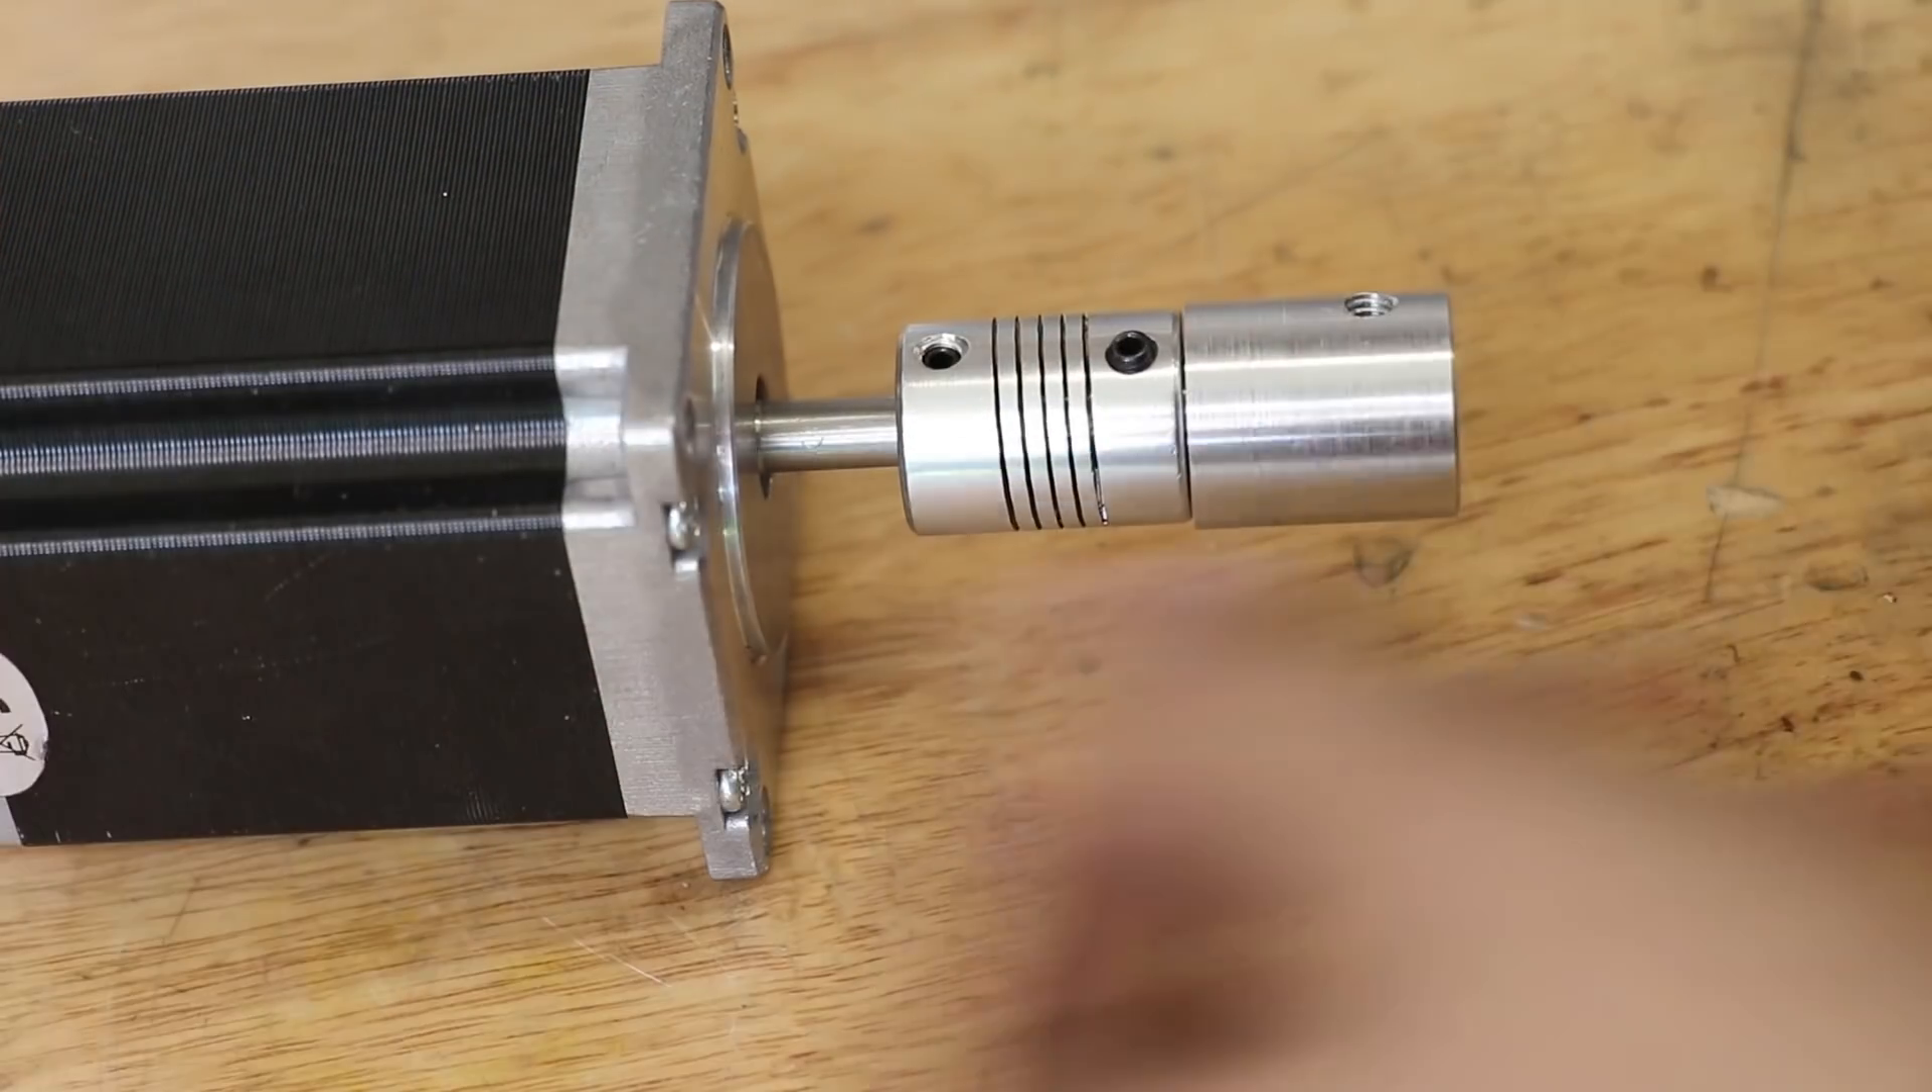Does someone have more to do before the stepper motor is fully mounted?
Yes.